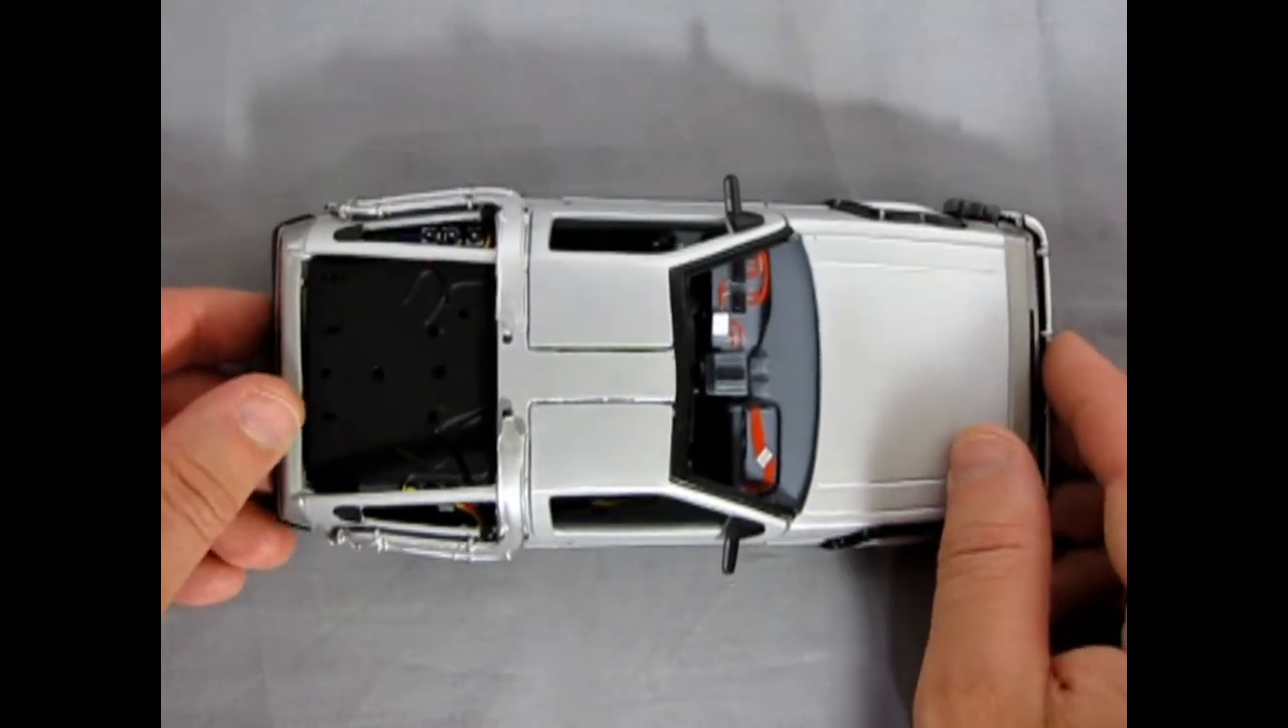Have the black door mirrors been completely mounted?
Yes.